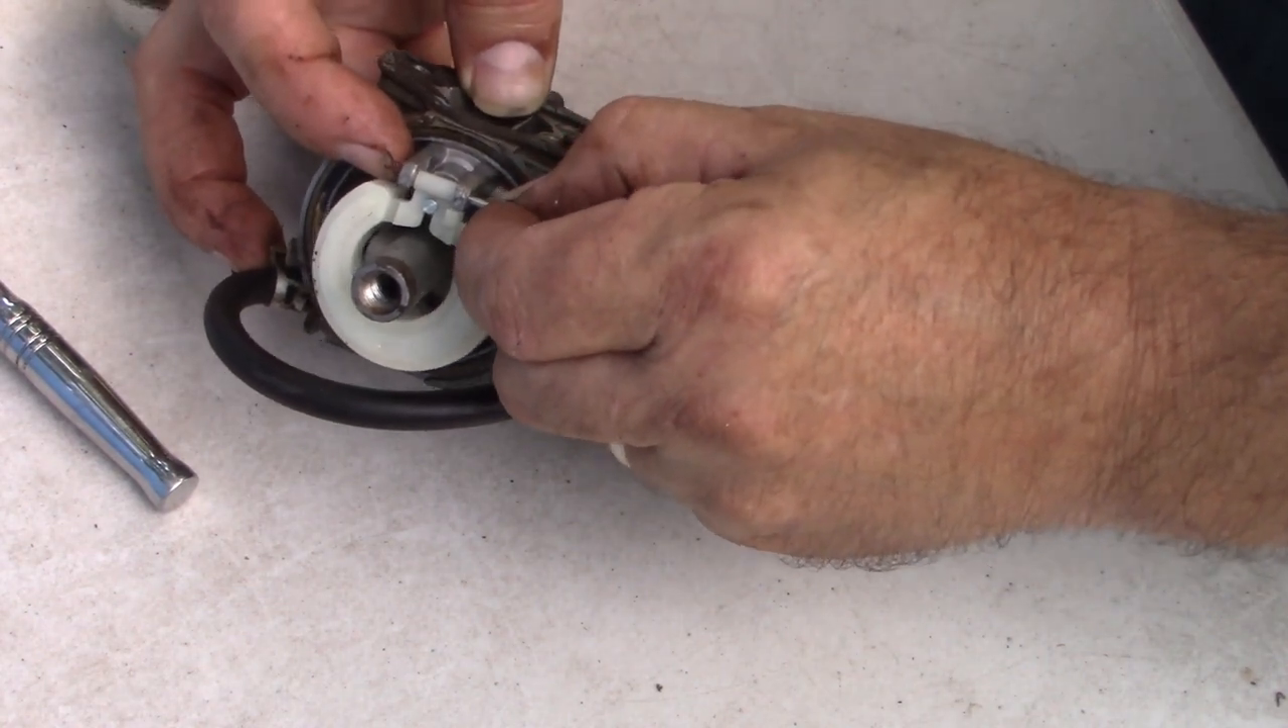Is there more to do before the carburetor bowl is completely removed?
No.